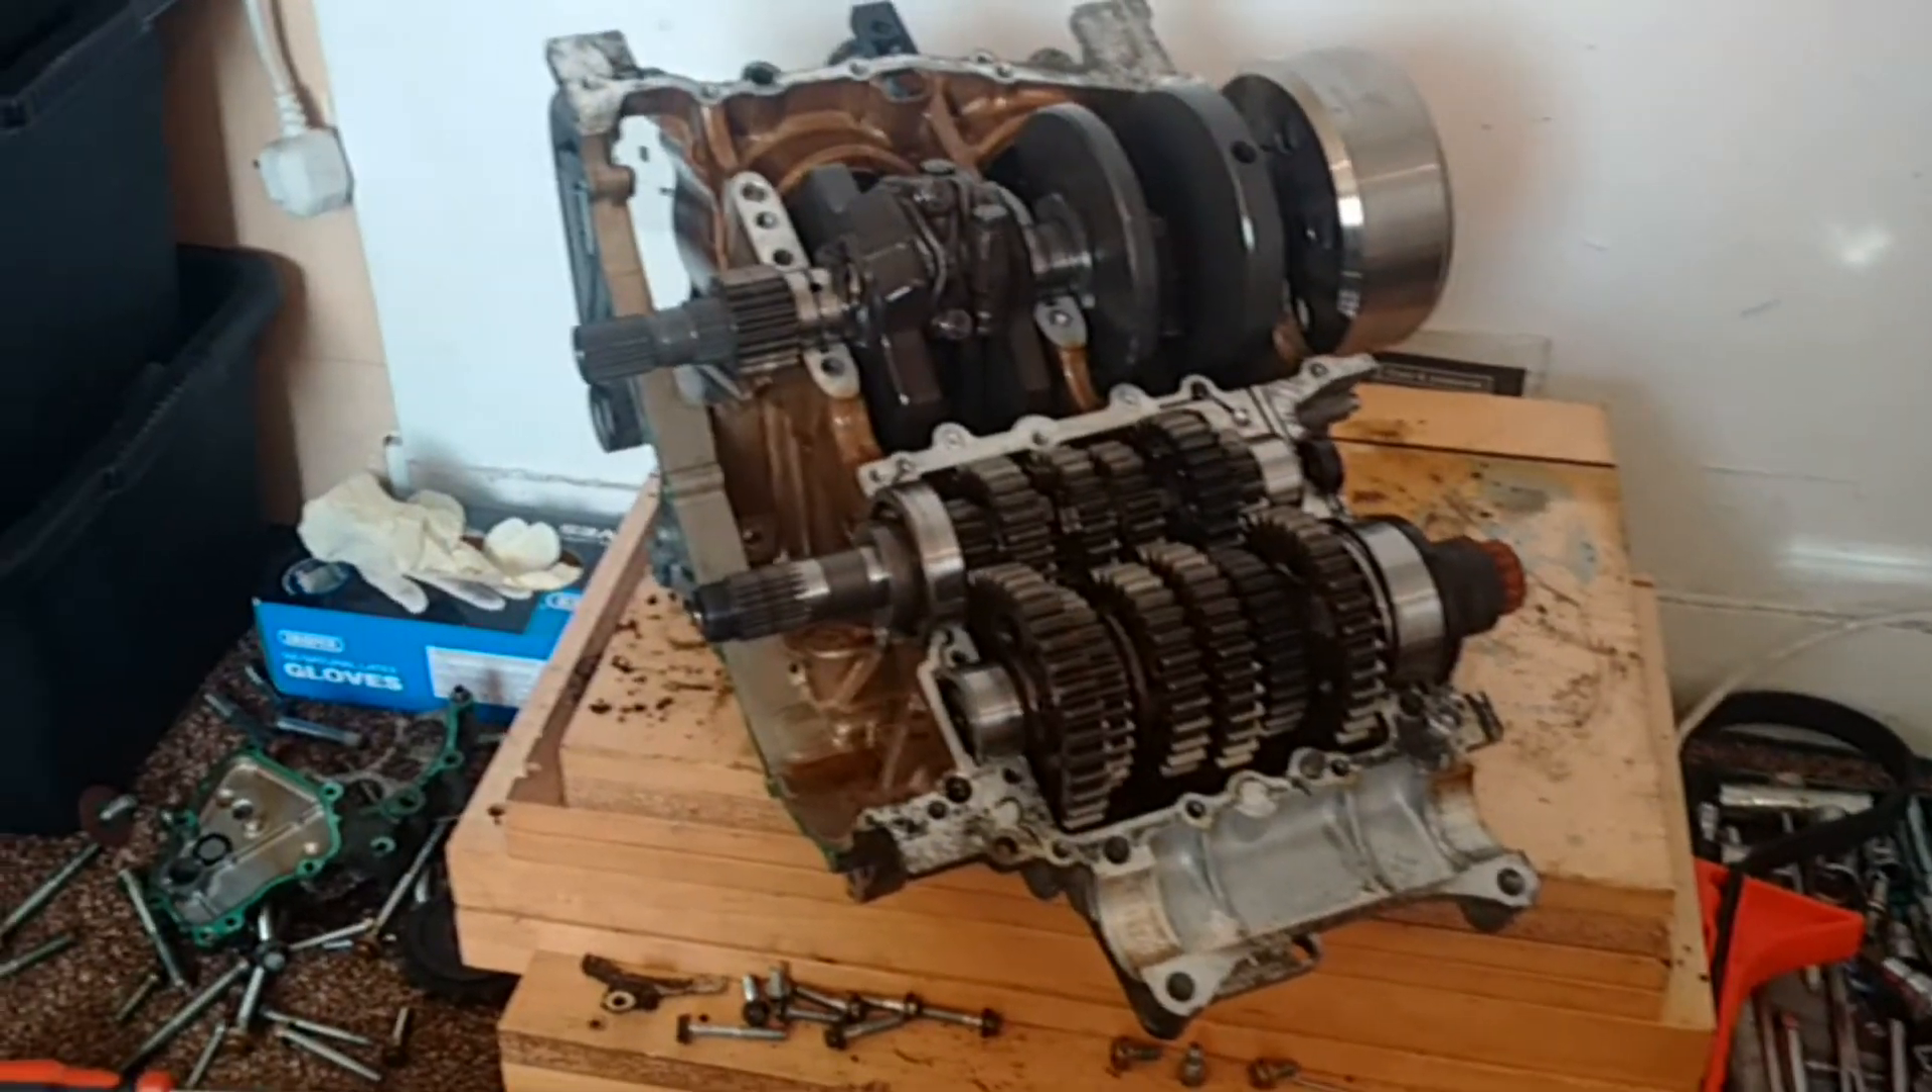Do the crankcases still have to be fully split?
No.